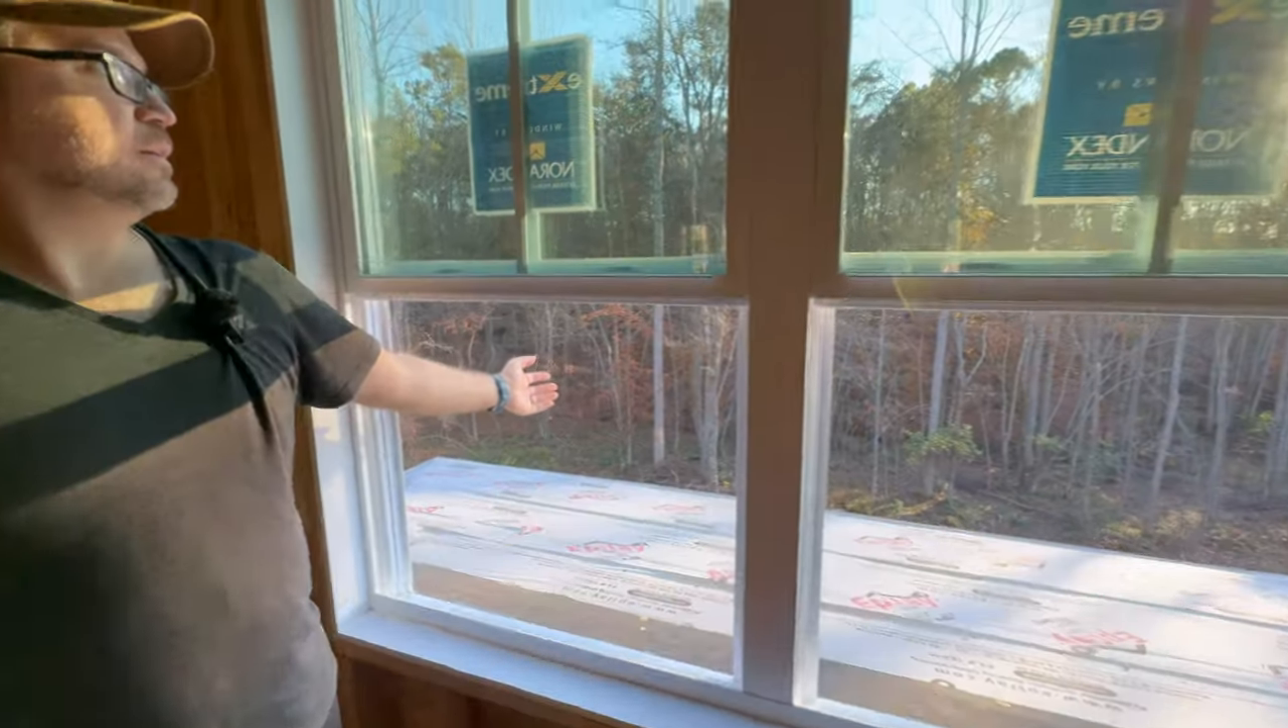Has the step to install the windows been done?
Yes.